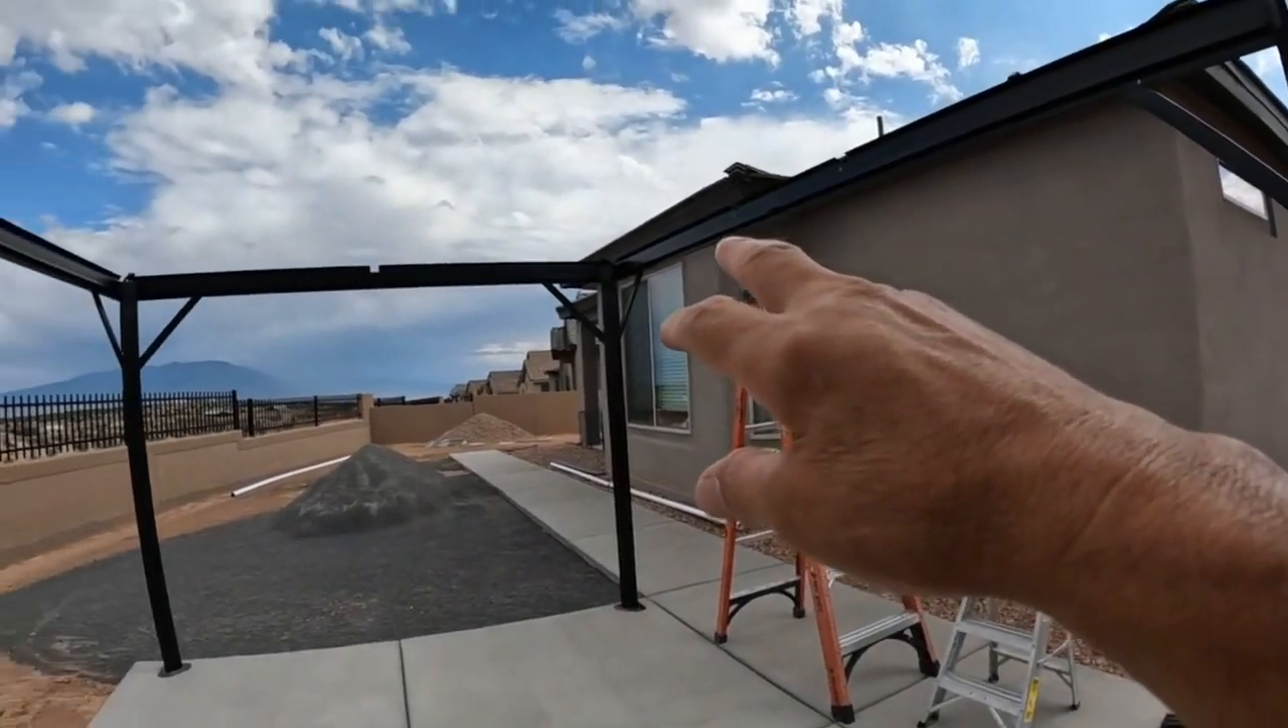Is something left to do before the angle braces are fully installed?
No.